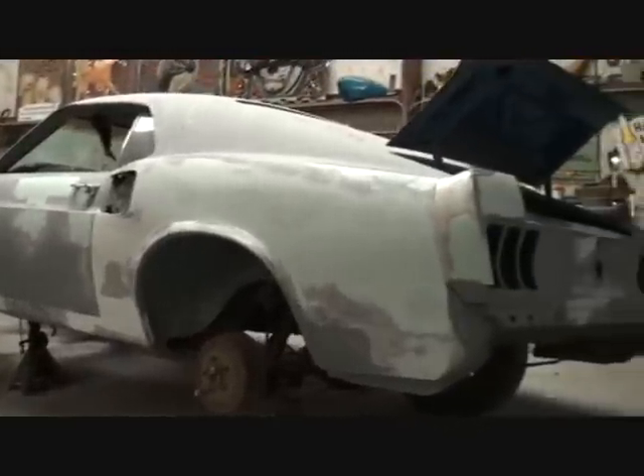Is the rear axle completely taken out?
No.